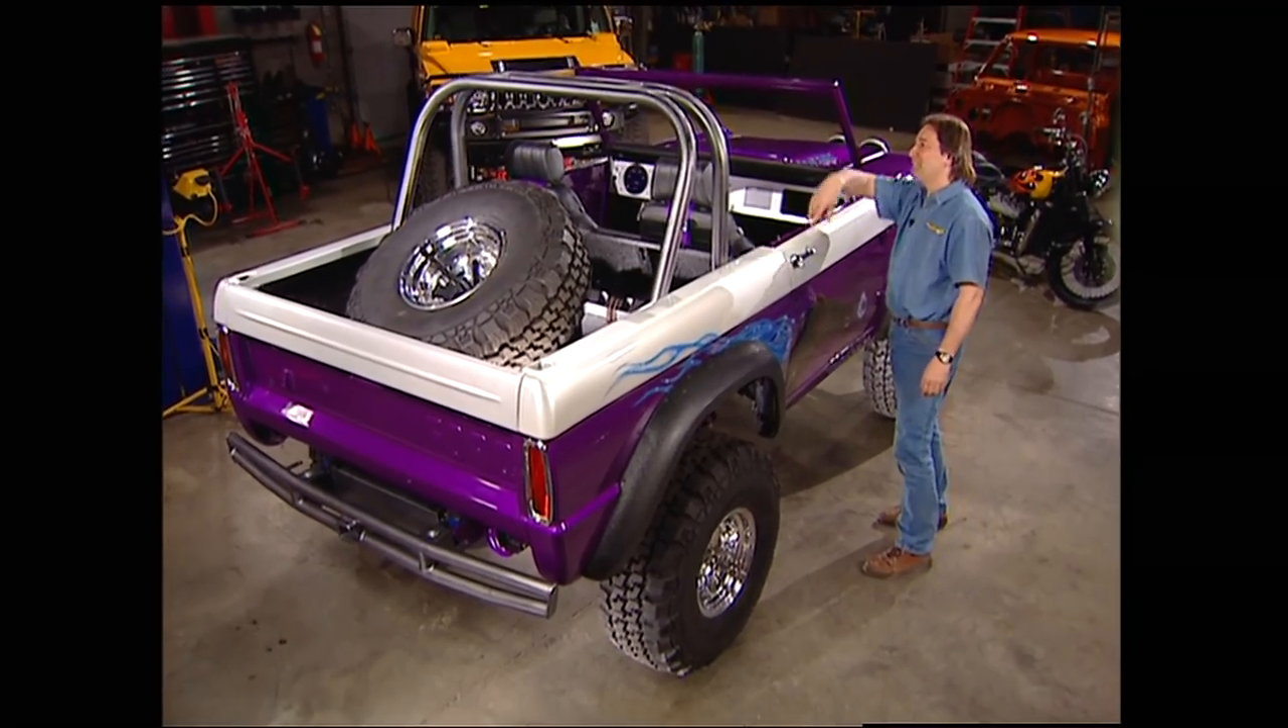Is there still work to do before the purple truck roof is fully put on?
Yes.